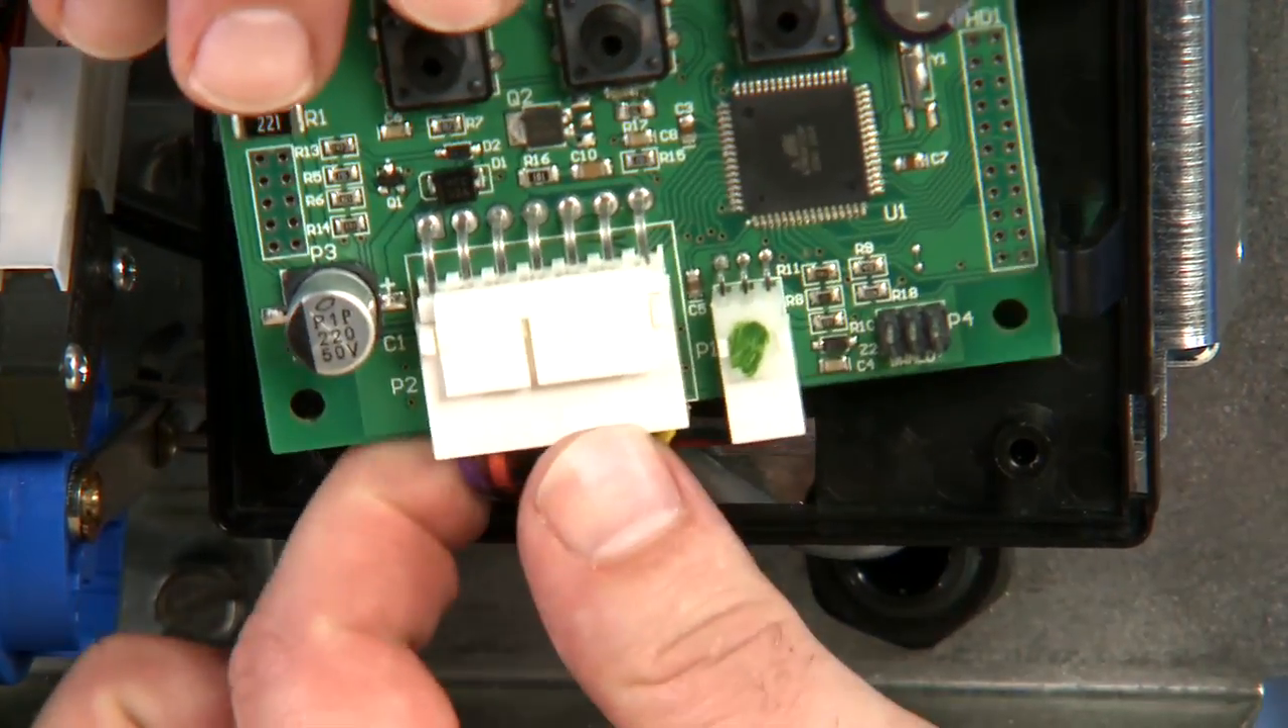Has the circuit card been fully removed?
No.